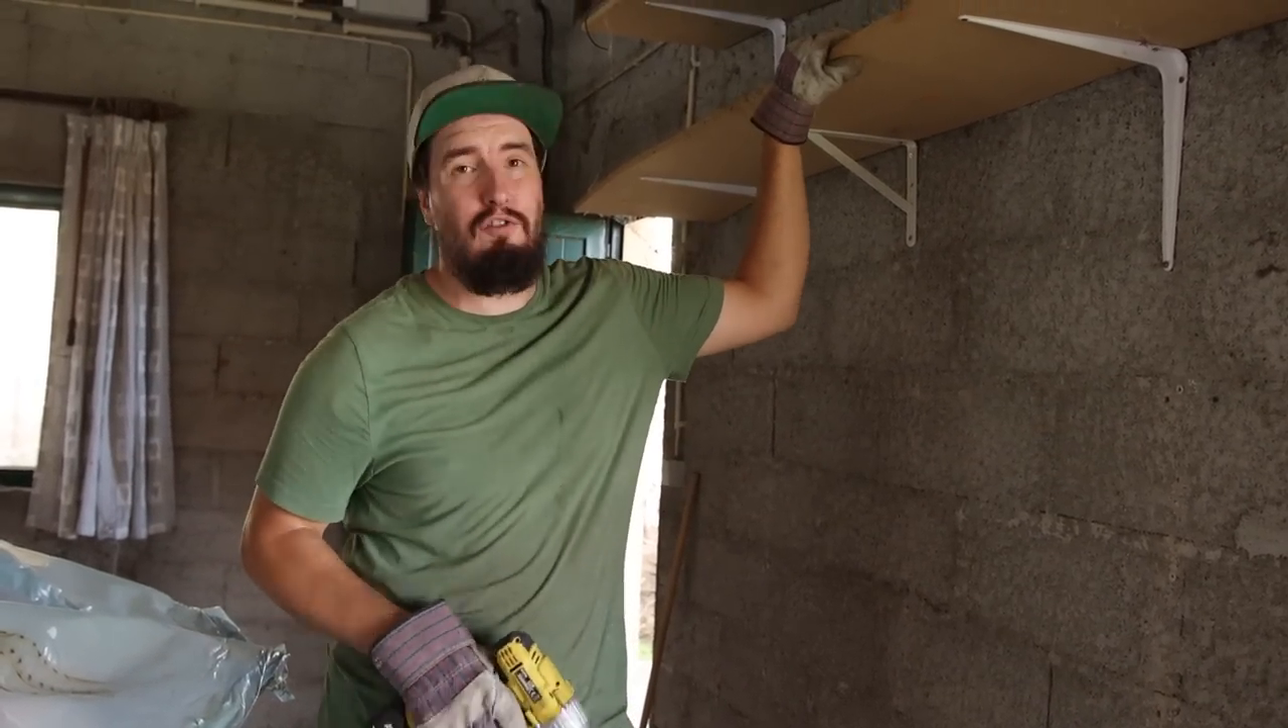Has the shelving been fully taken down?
No.